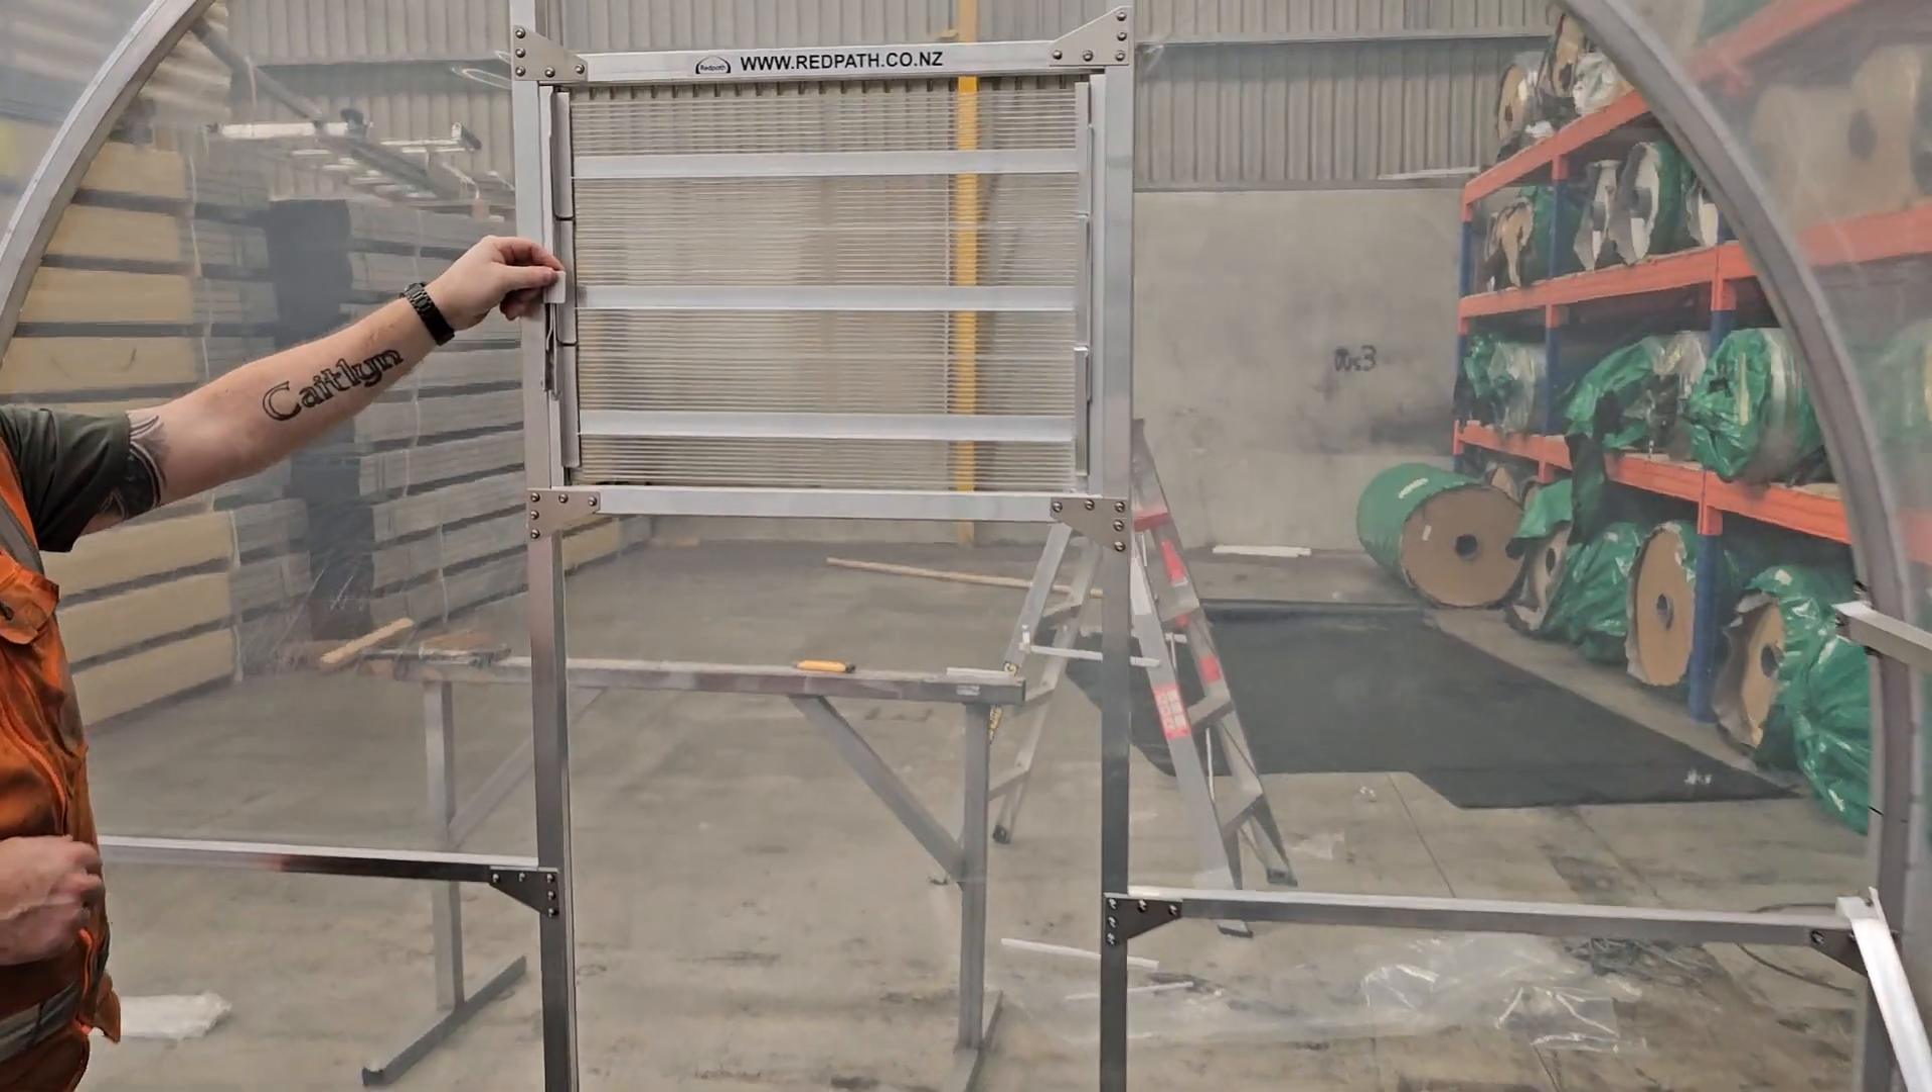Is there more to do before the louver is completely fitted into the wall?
No.